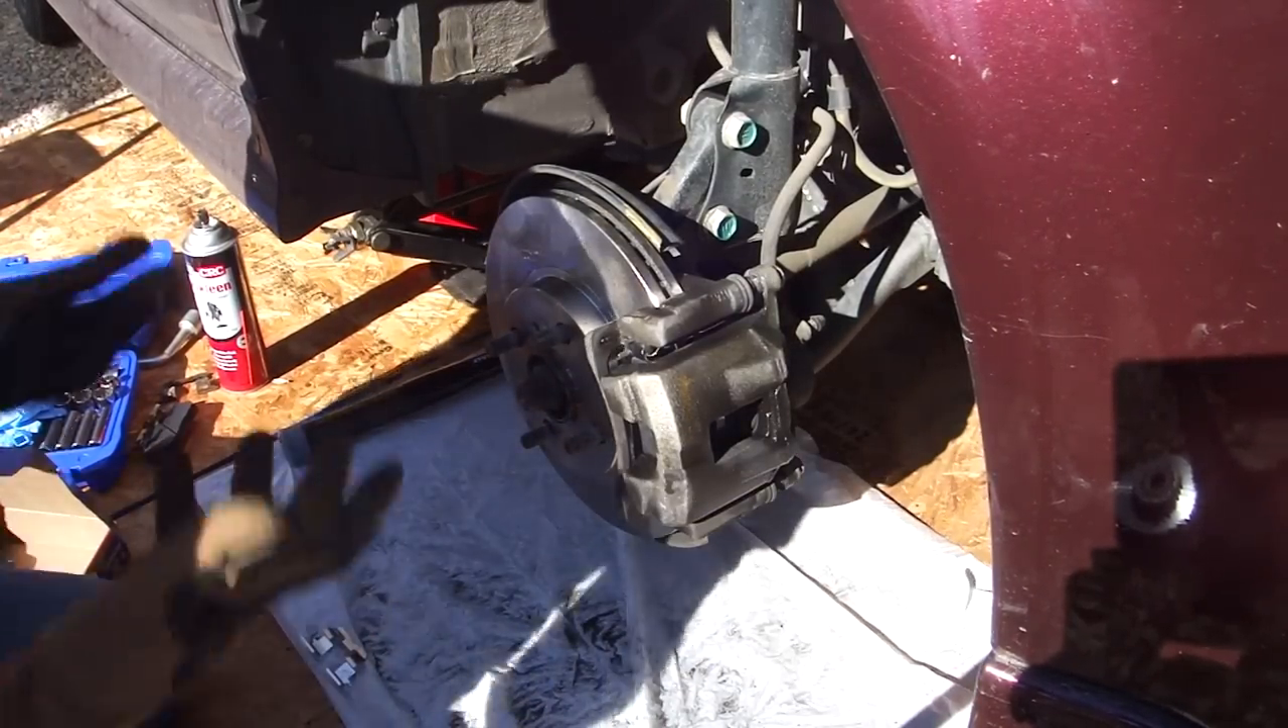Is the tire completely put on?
No.